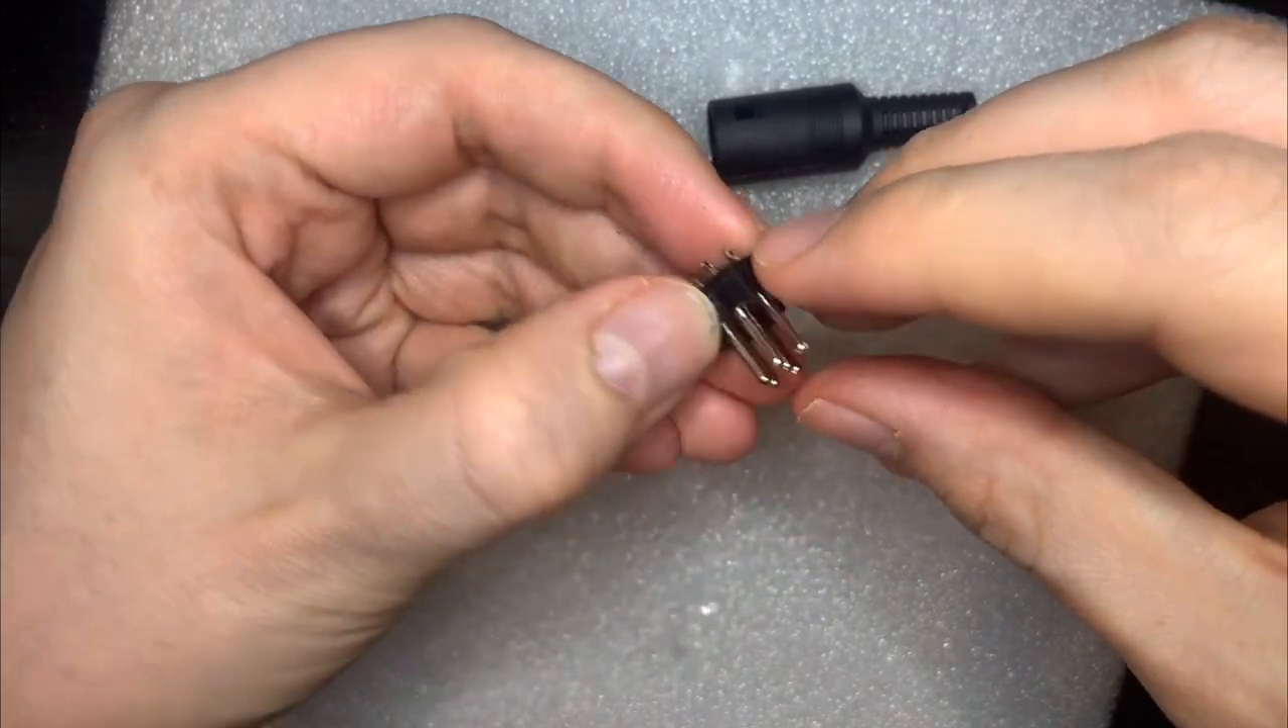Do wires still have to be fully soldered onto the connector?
Yes.